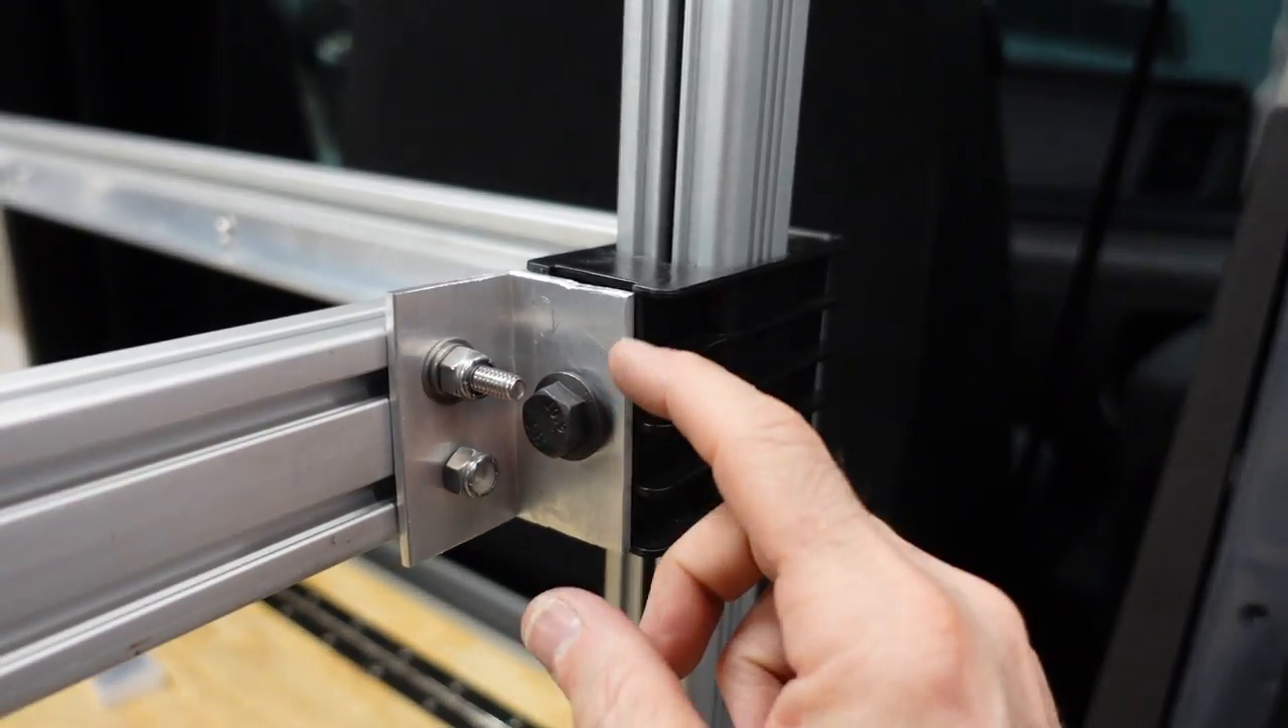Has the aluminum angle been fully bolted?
Yes.